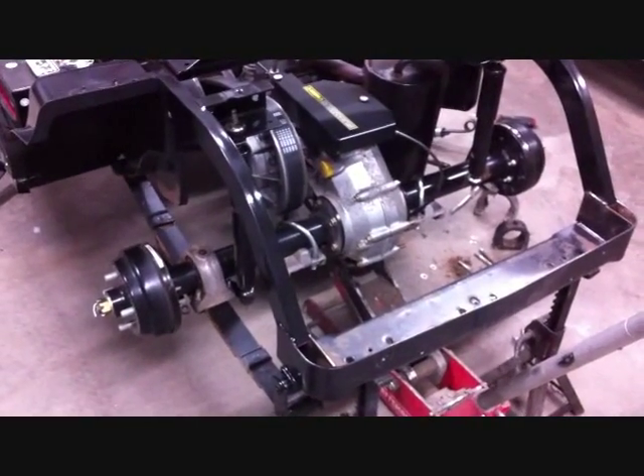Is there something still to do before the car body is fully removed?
No.